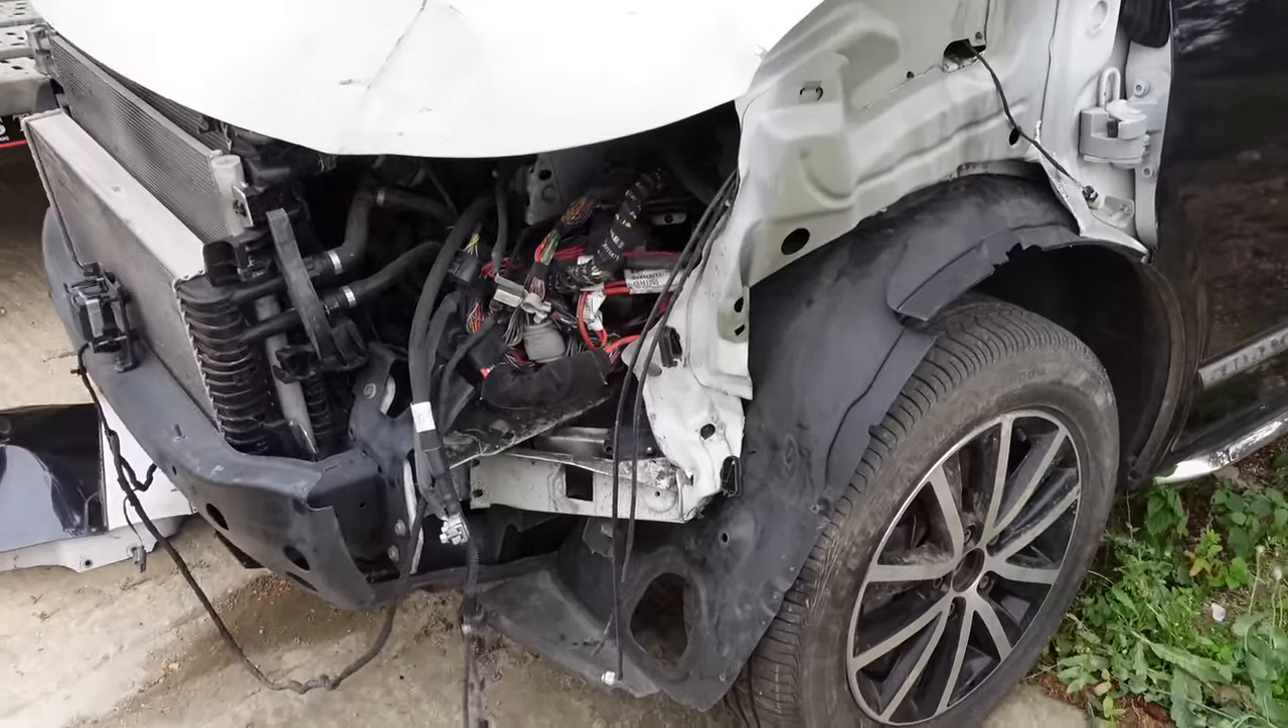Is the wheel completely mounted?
Yes.